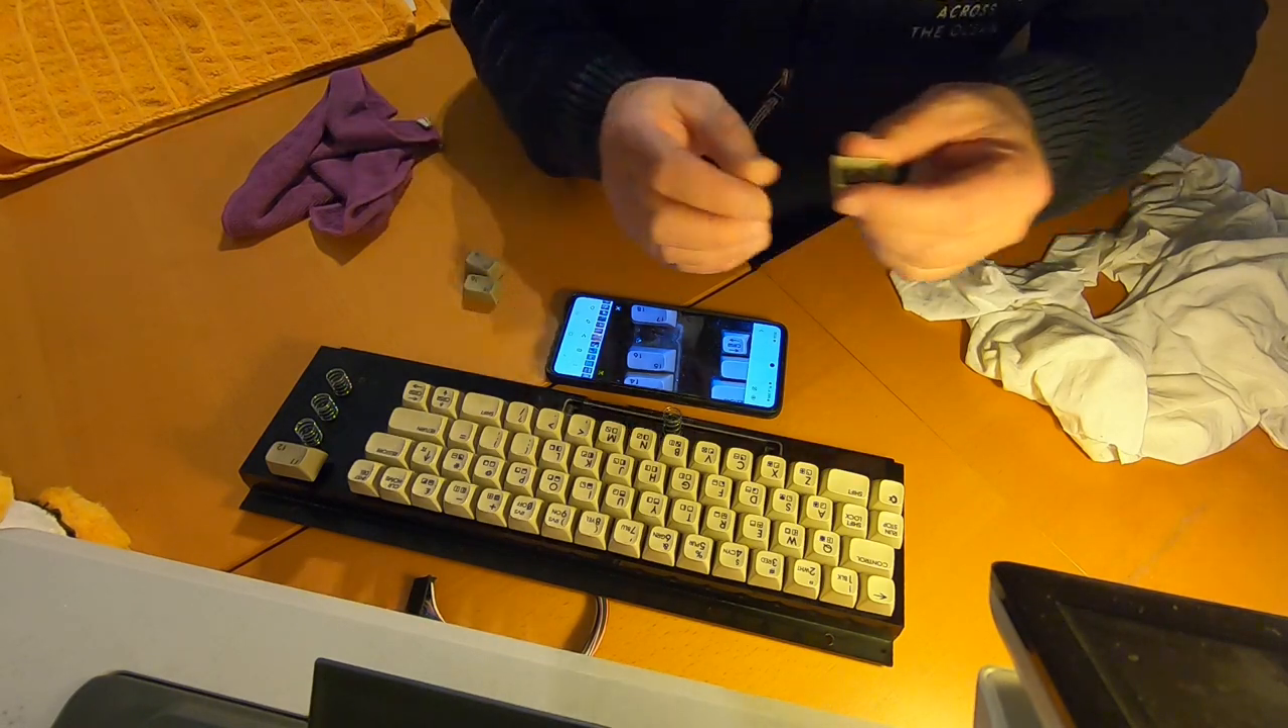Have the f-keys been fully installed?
No.